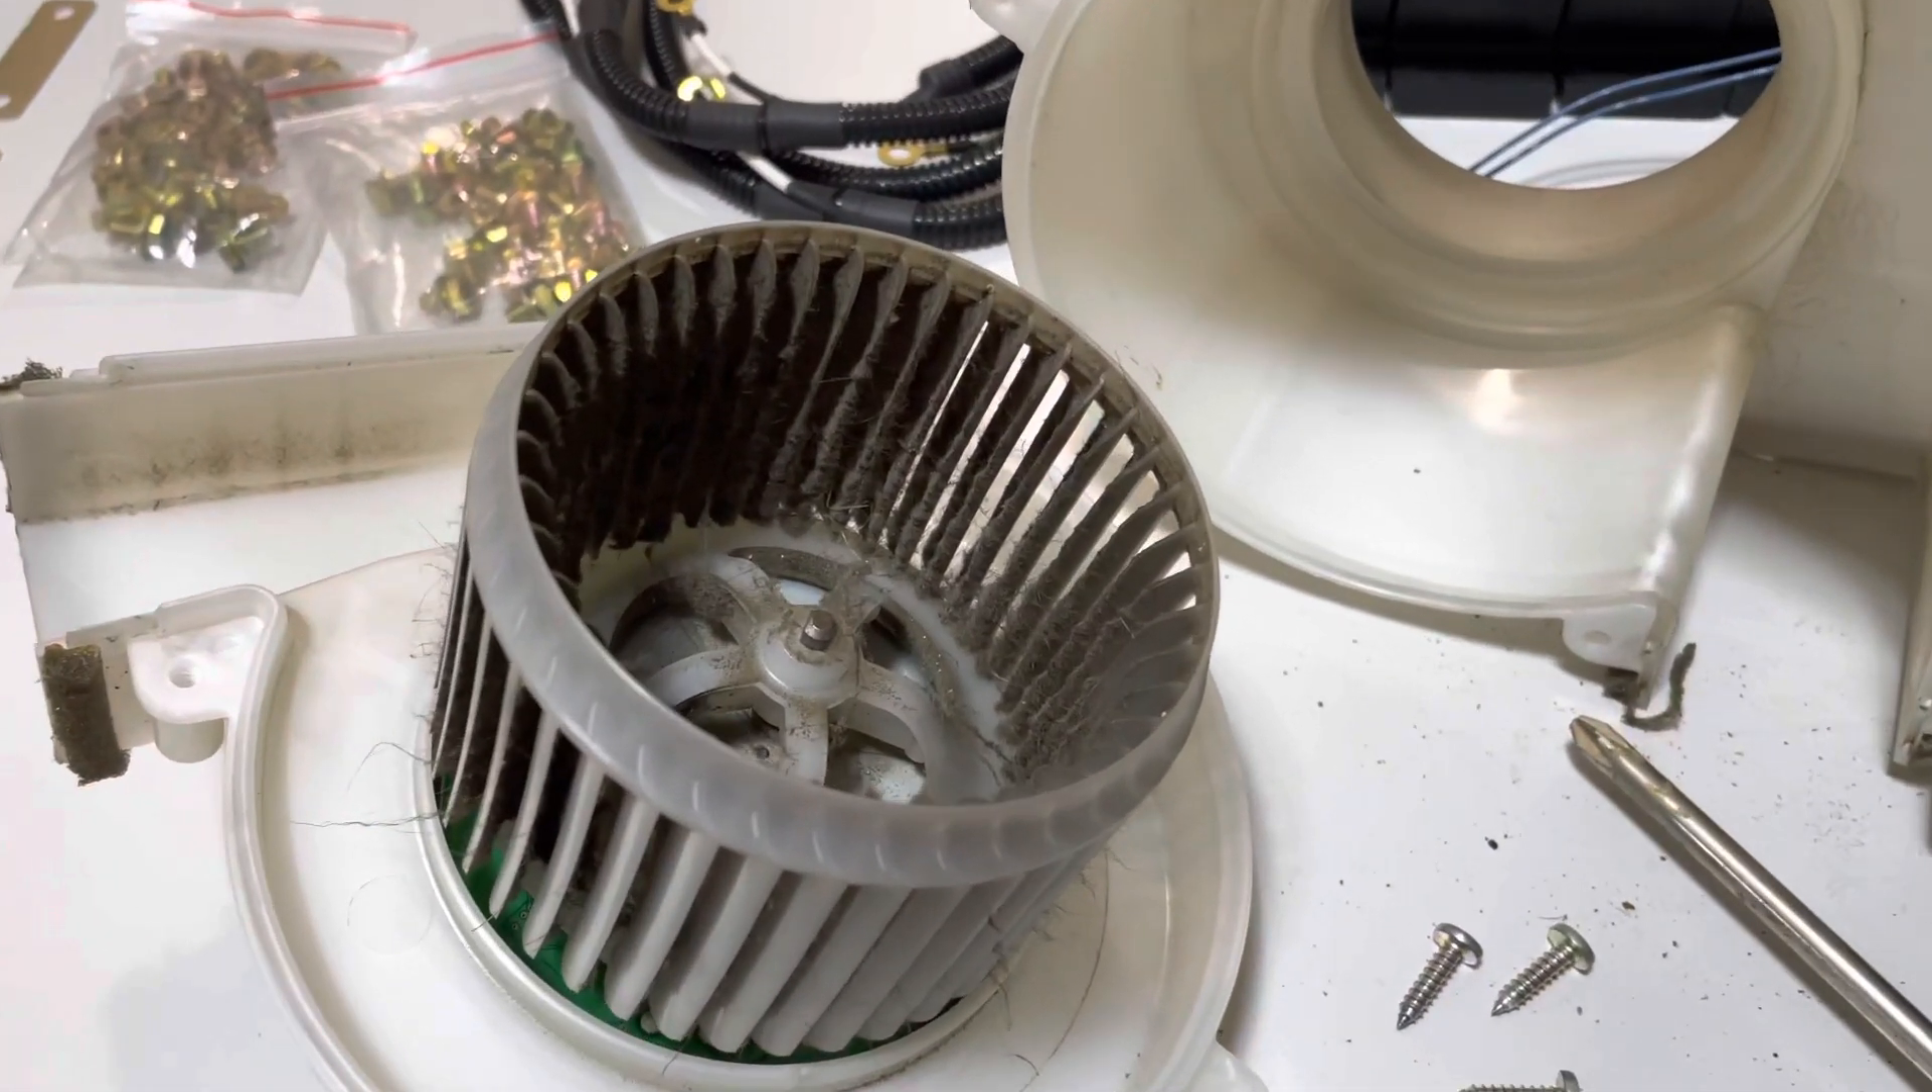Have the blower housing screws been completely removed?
Yes.